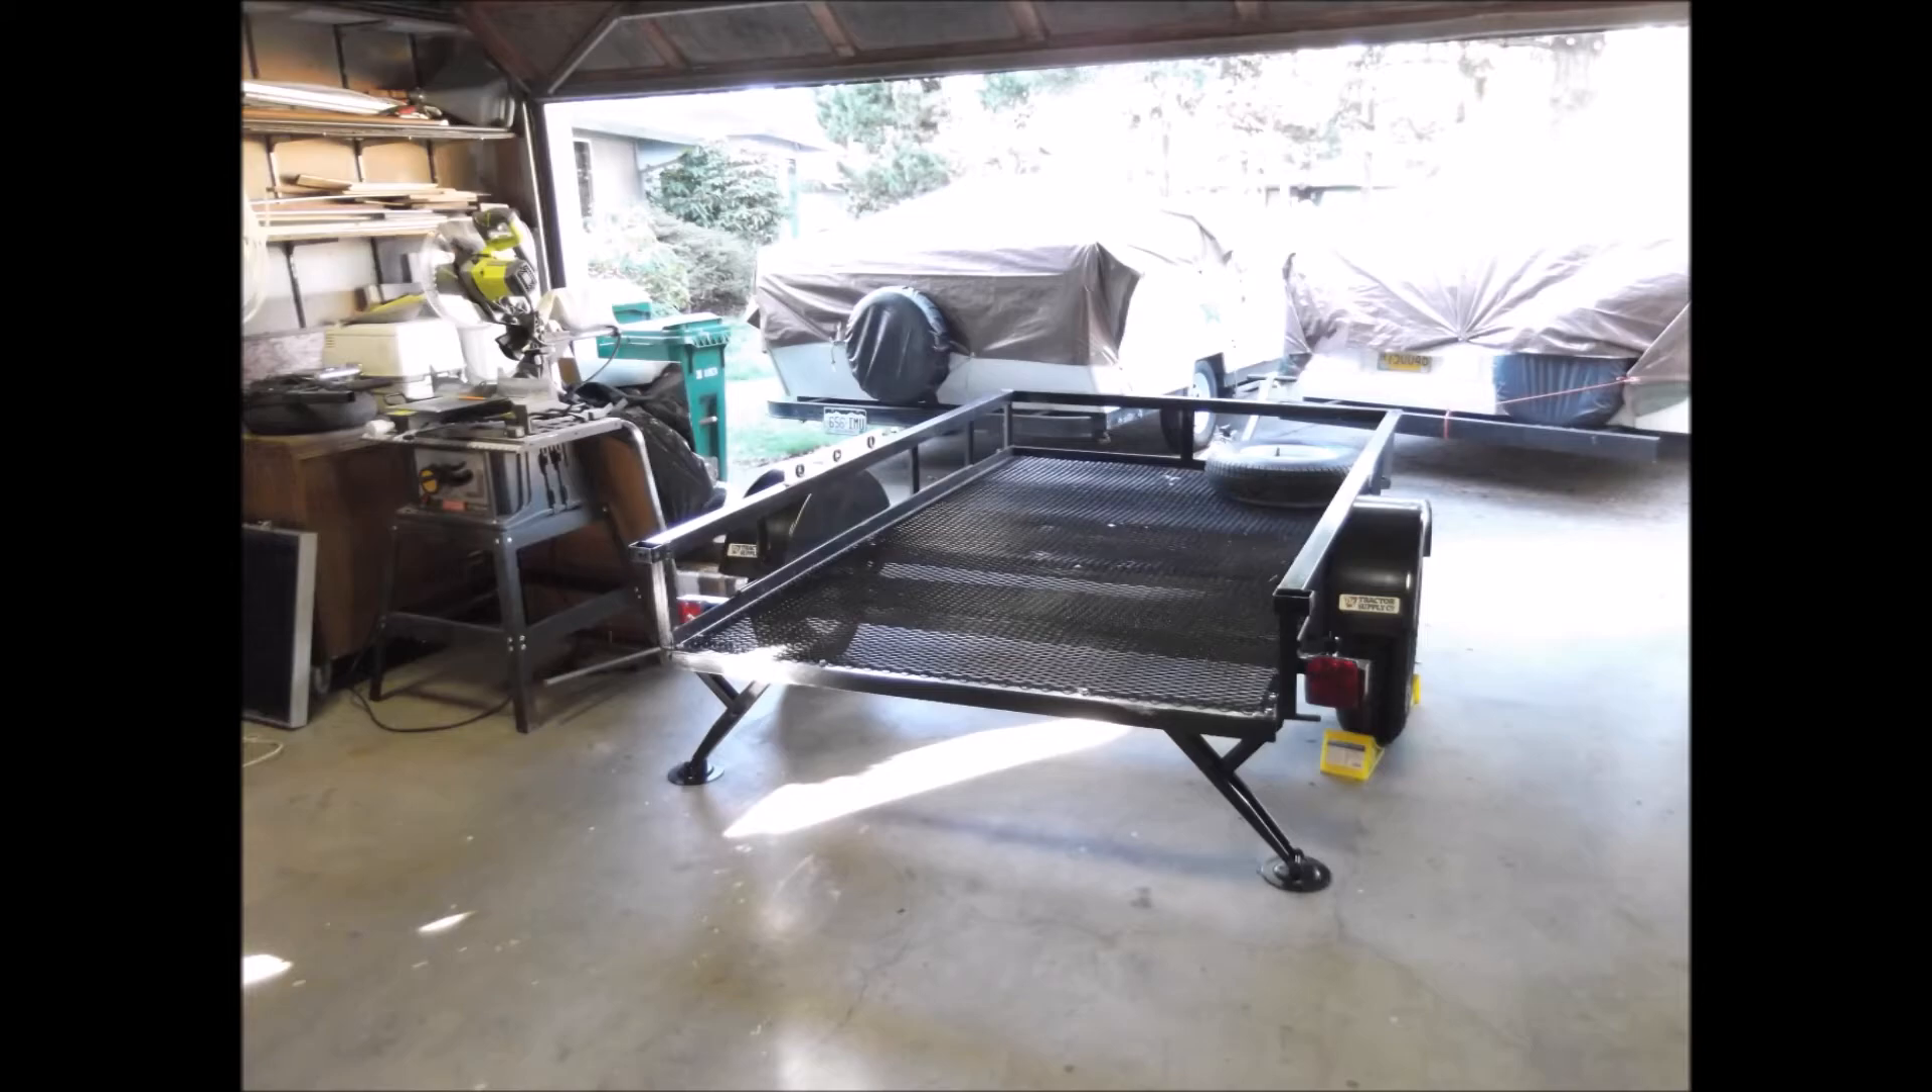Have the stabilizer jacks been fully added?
Yes.